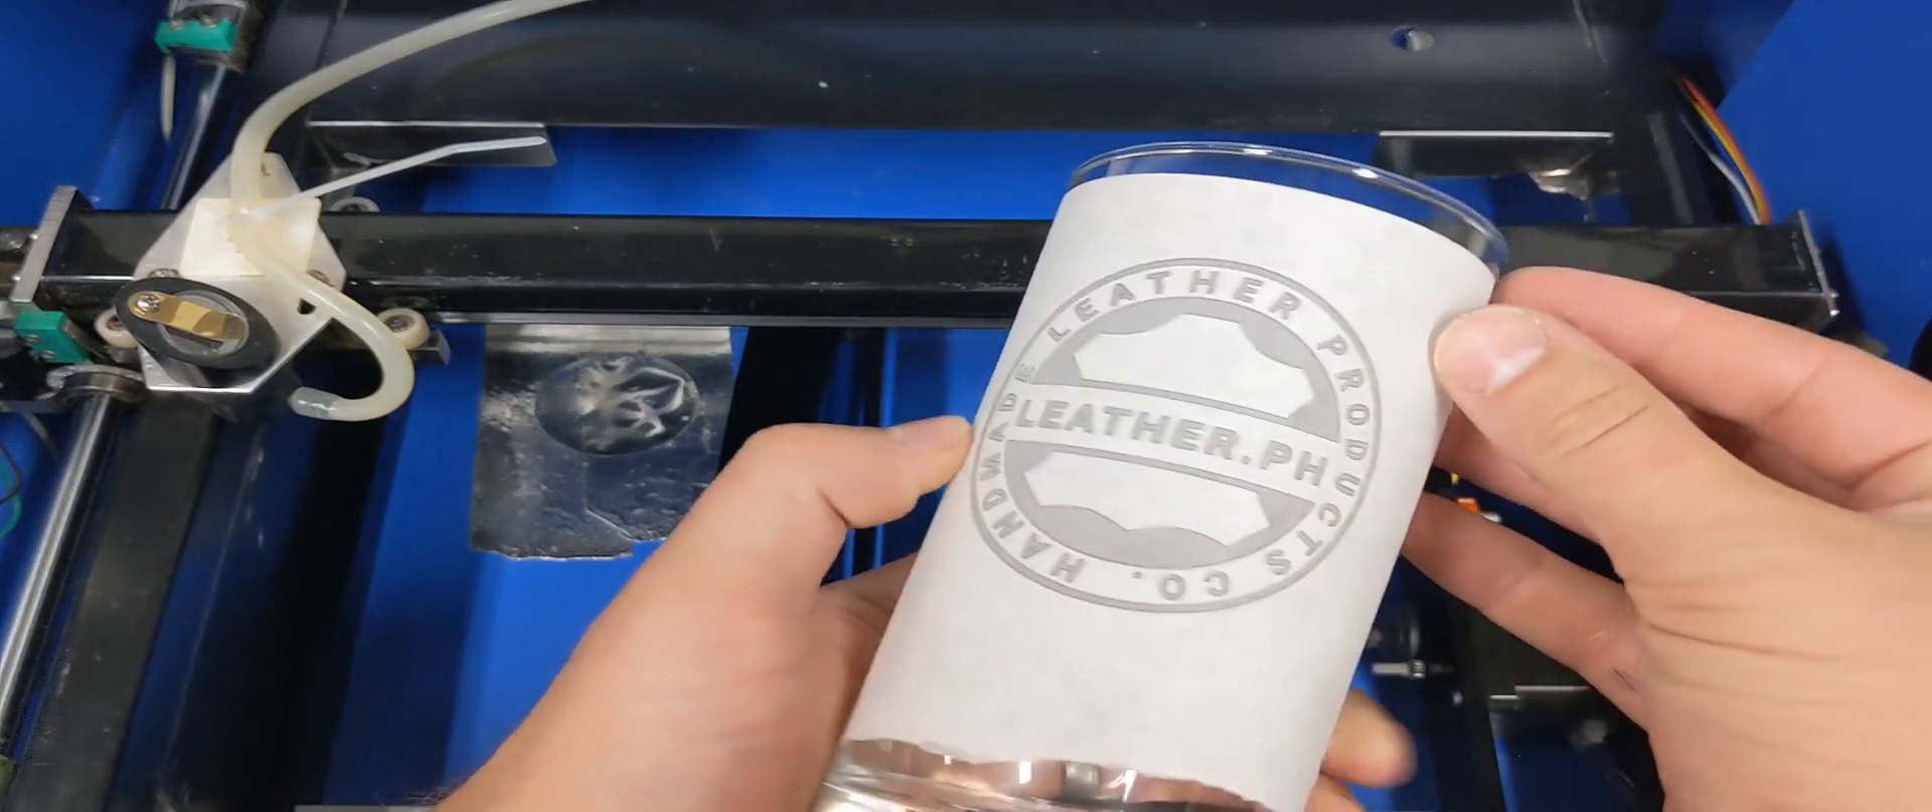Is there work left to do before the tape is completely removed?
Yes.